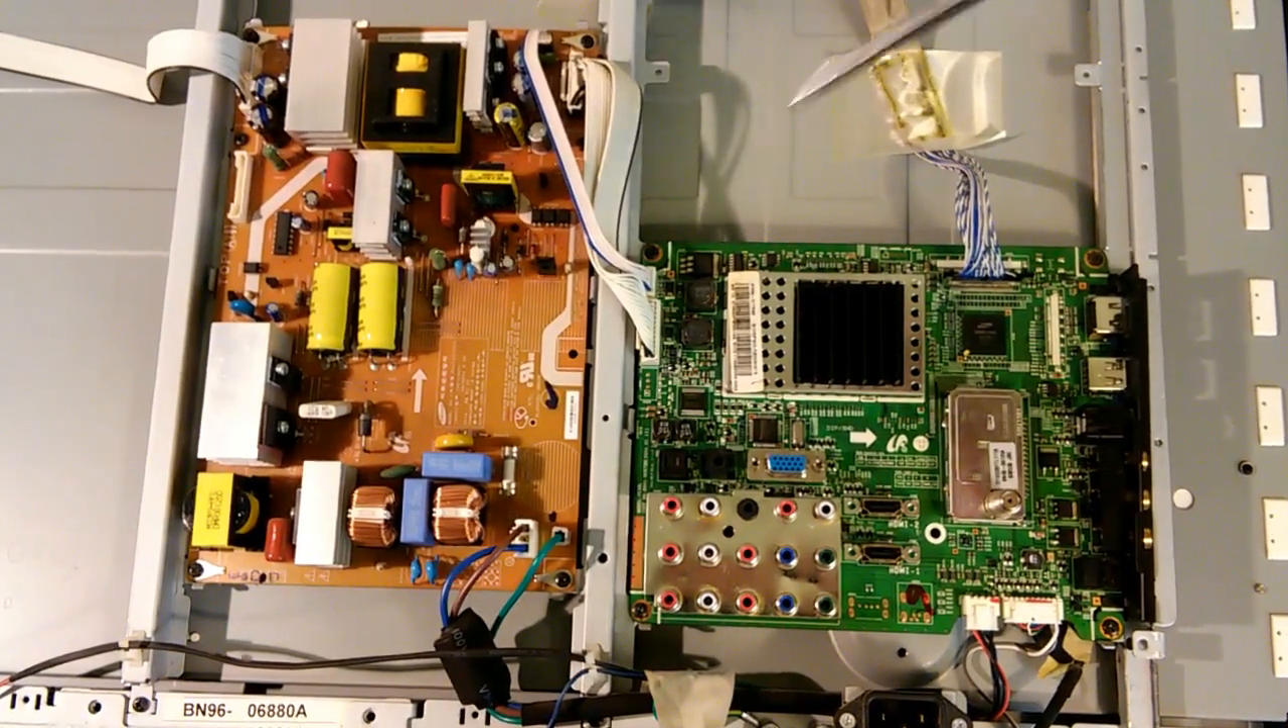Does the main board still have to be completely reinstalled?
No.